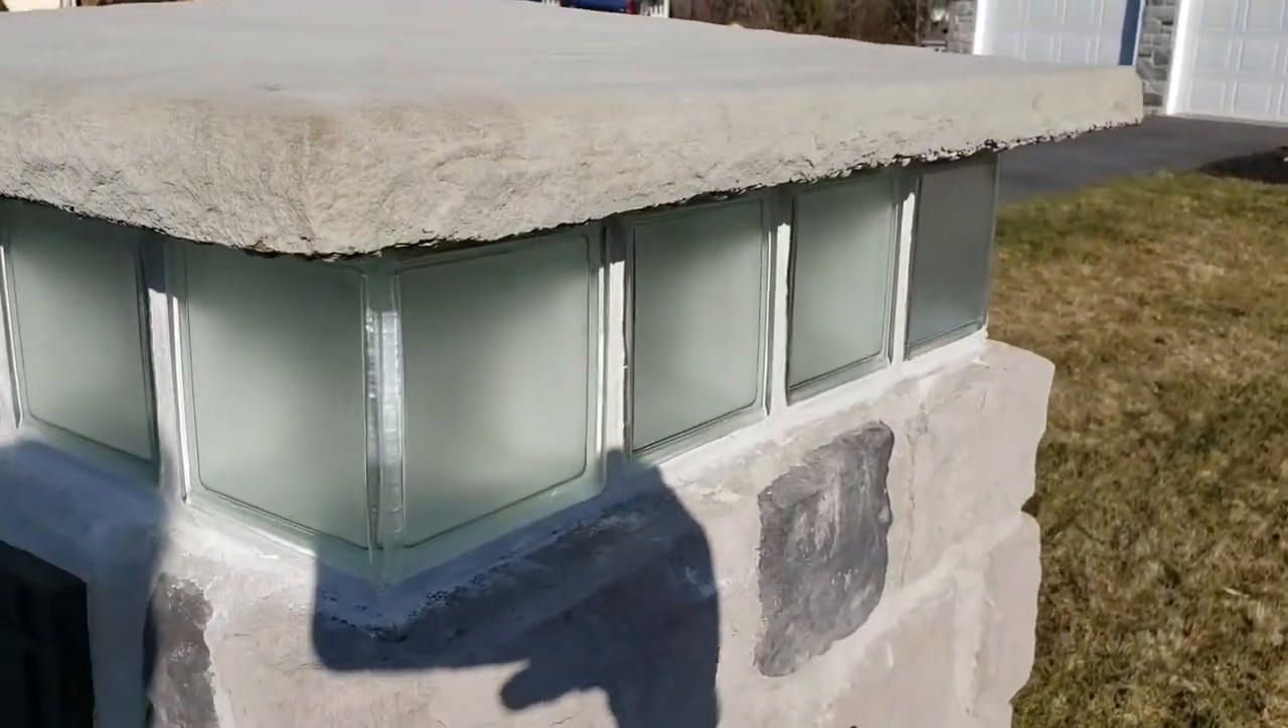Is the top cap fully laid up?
Yes.